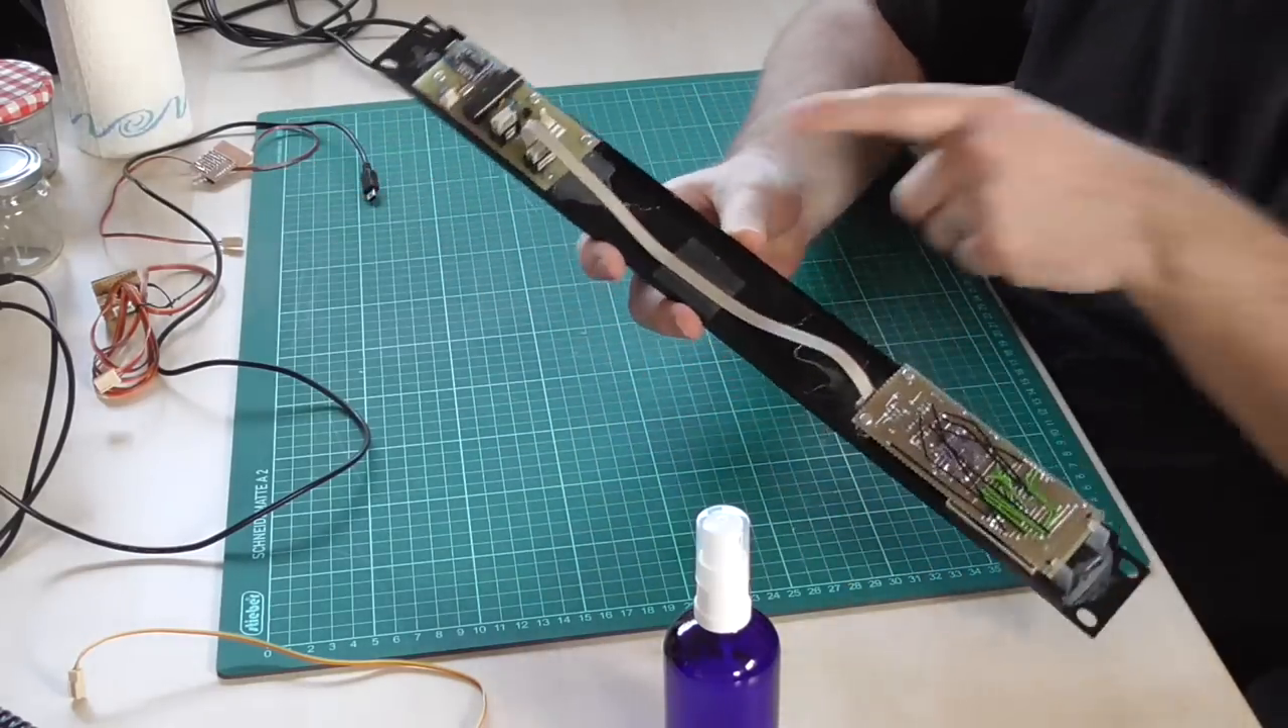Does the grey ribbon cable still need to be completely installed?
No.